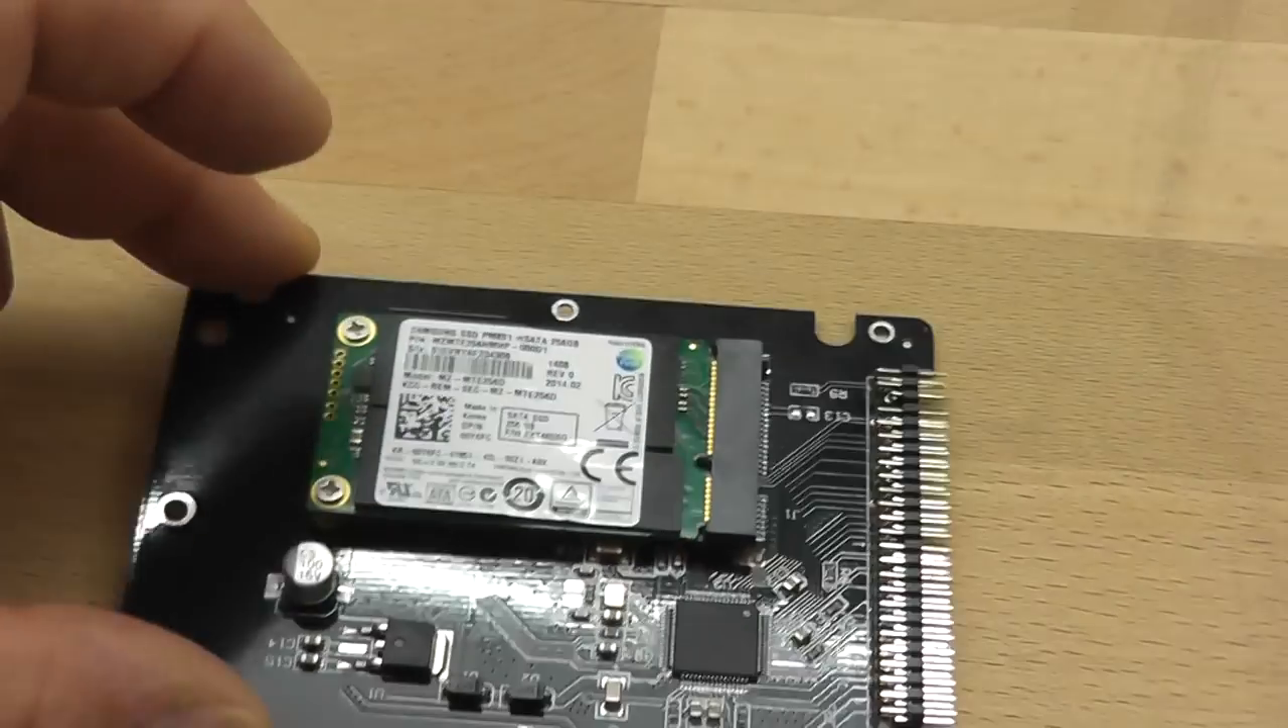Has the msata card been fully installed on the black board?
Yes.